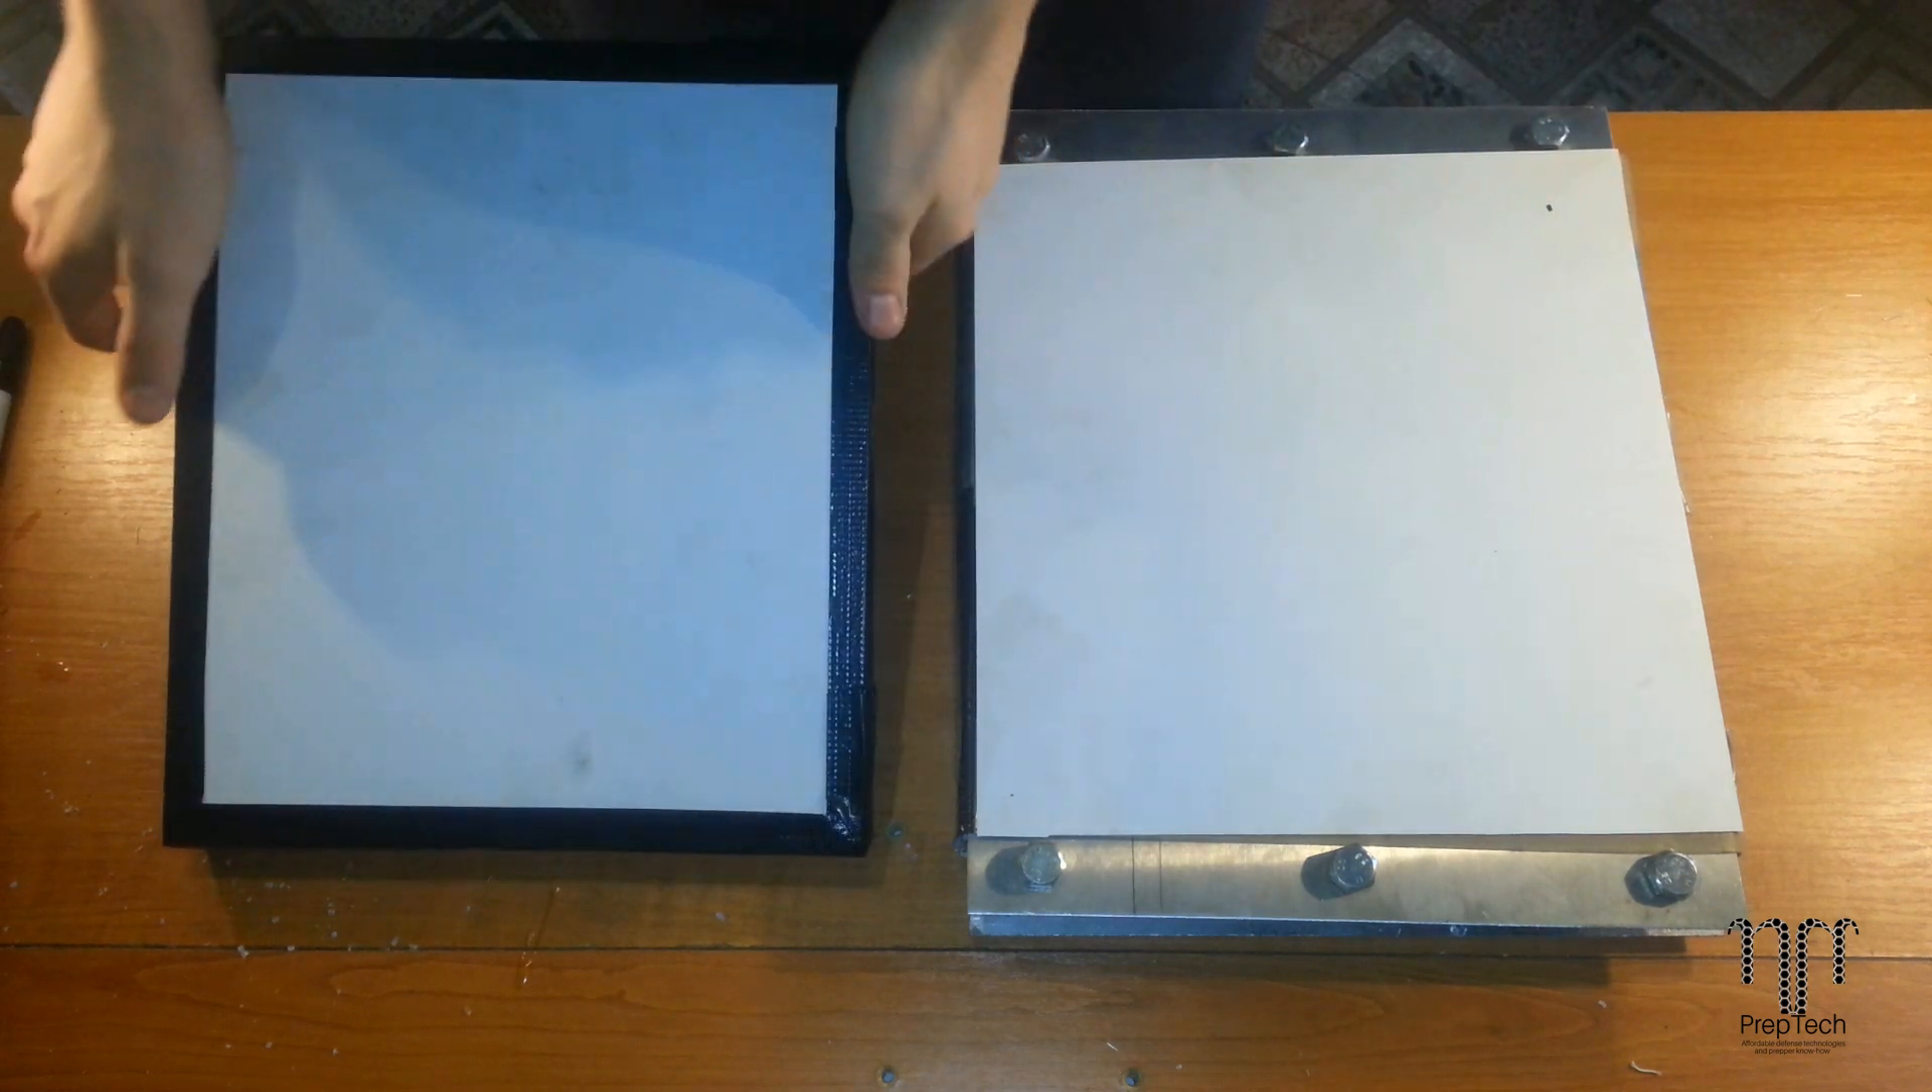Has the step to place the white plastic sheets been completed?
Yes.